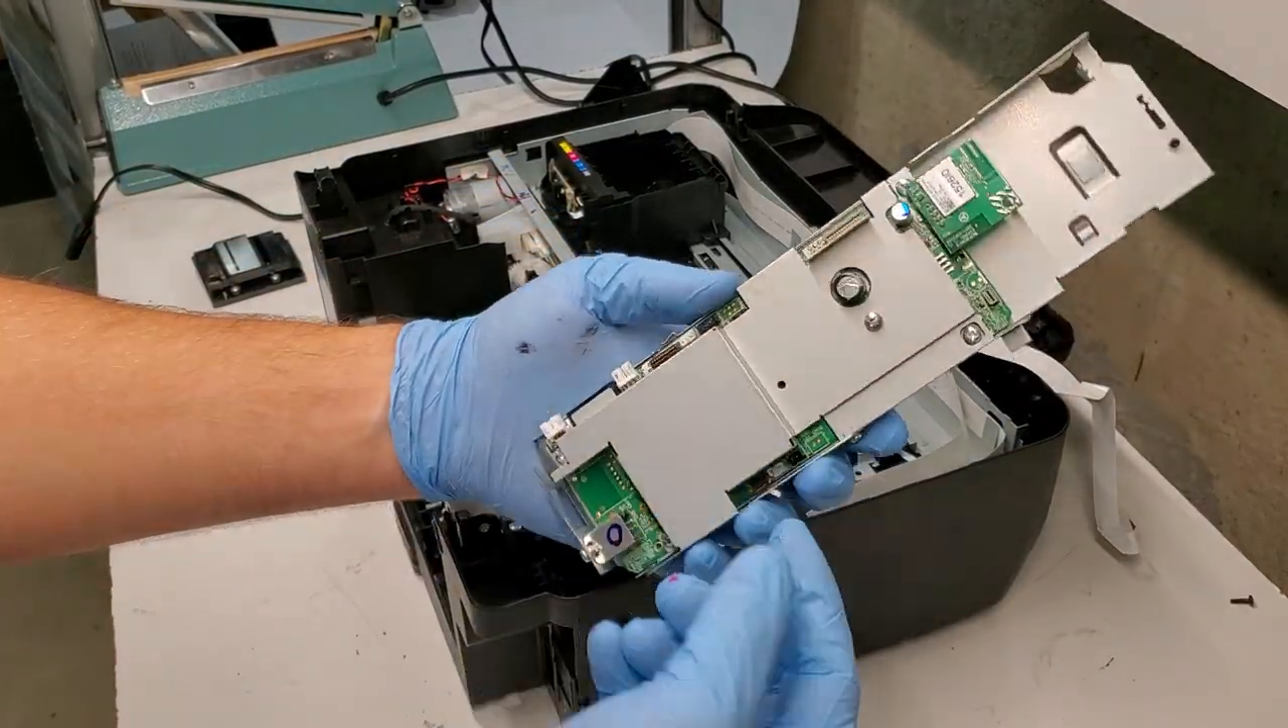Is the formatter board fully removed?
Yes.